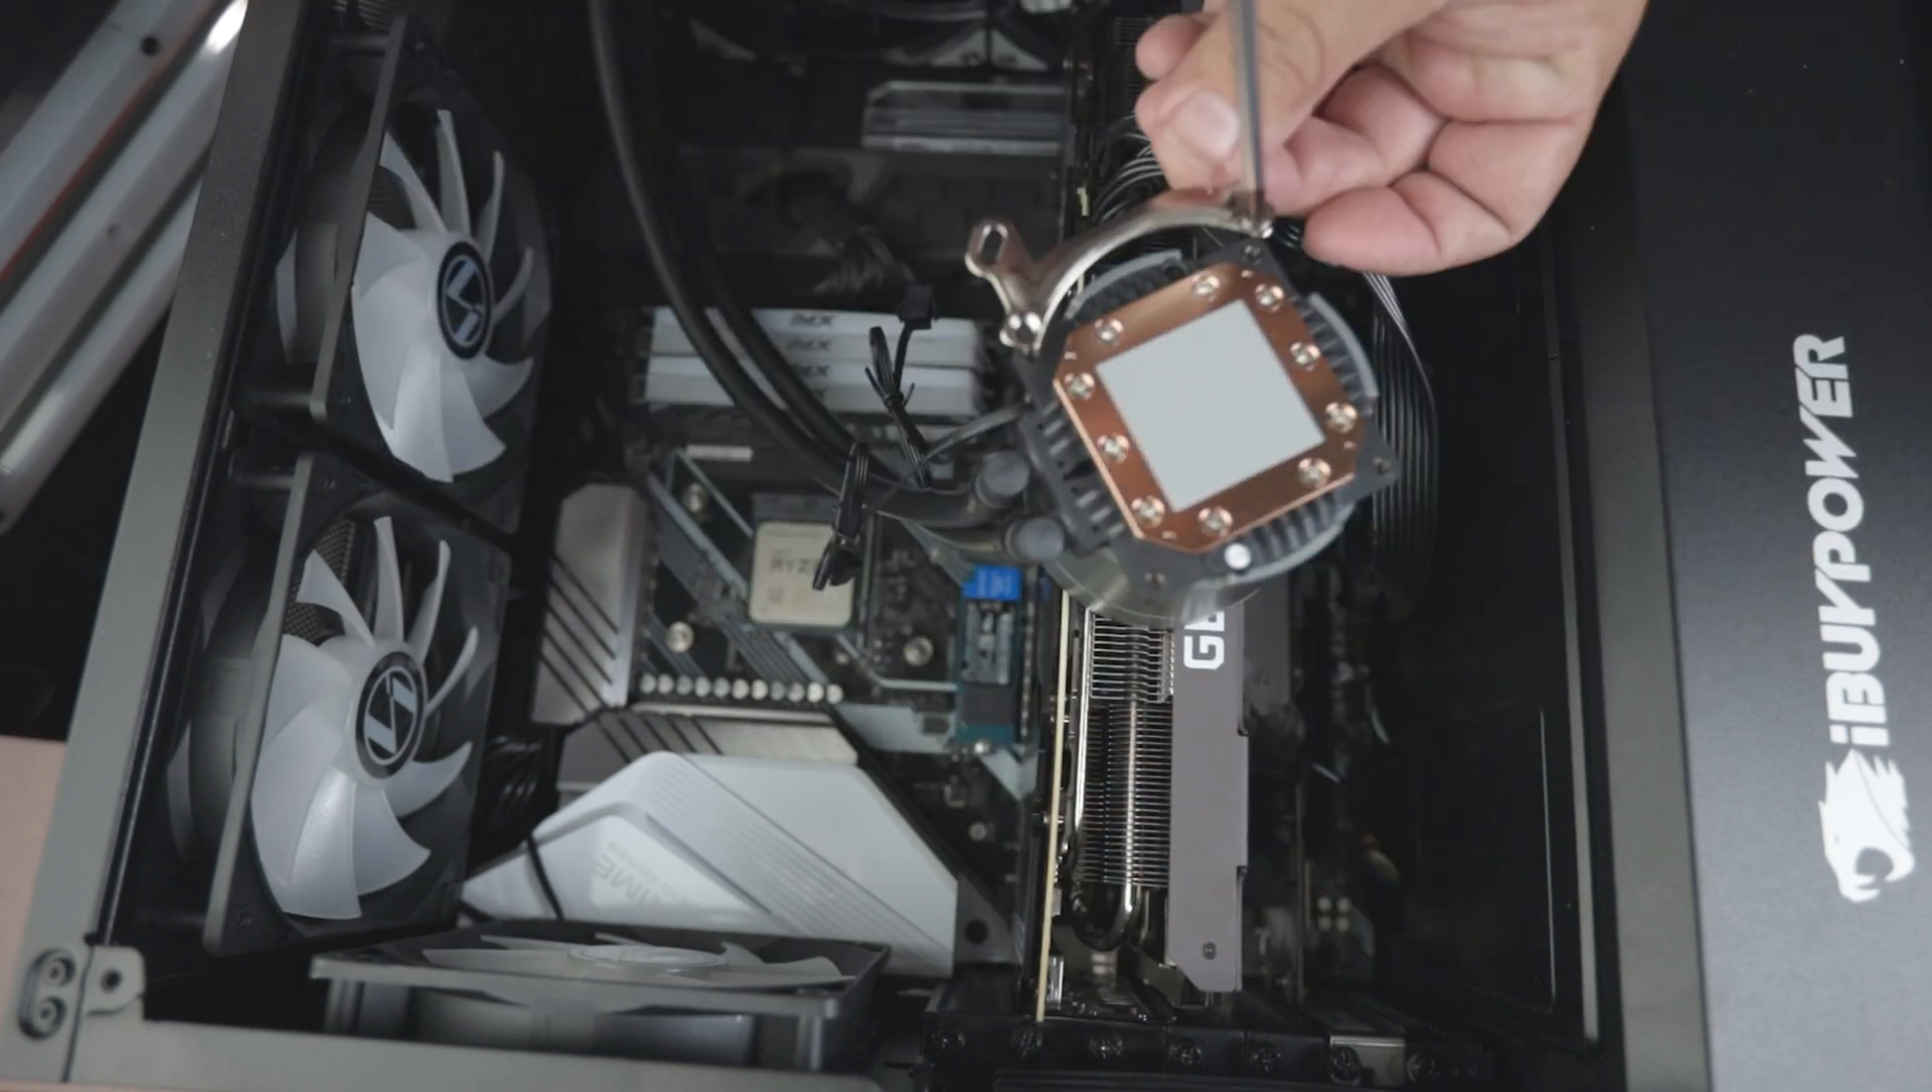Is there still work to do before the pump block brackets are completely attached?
Yes.